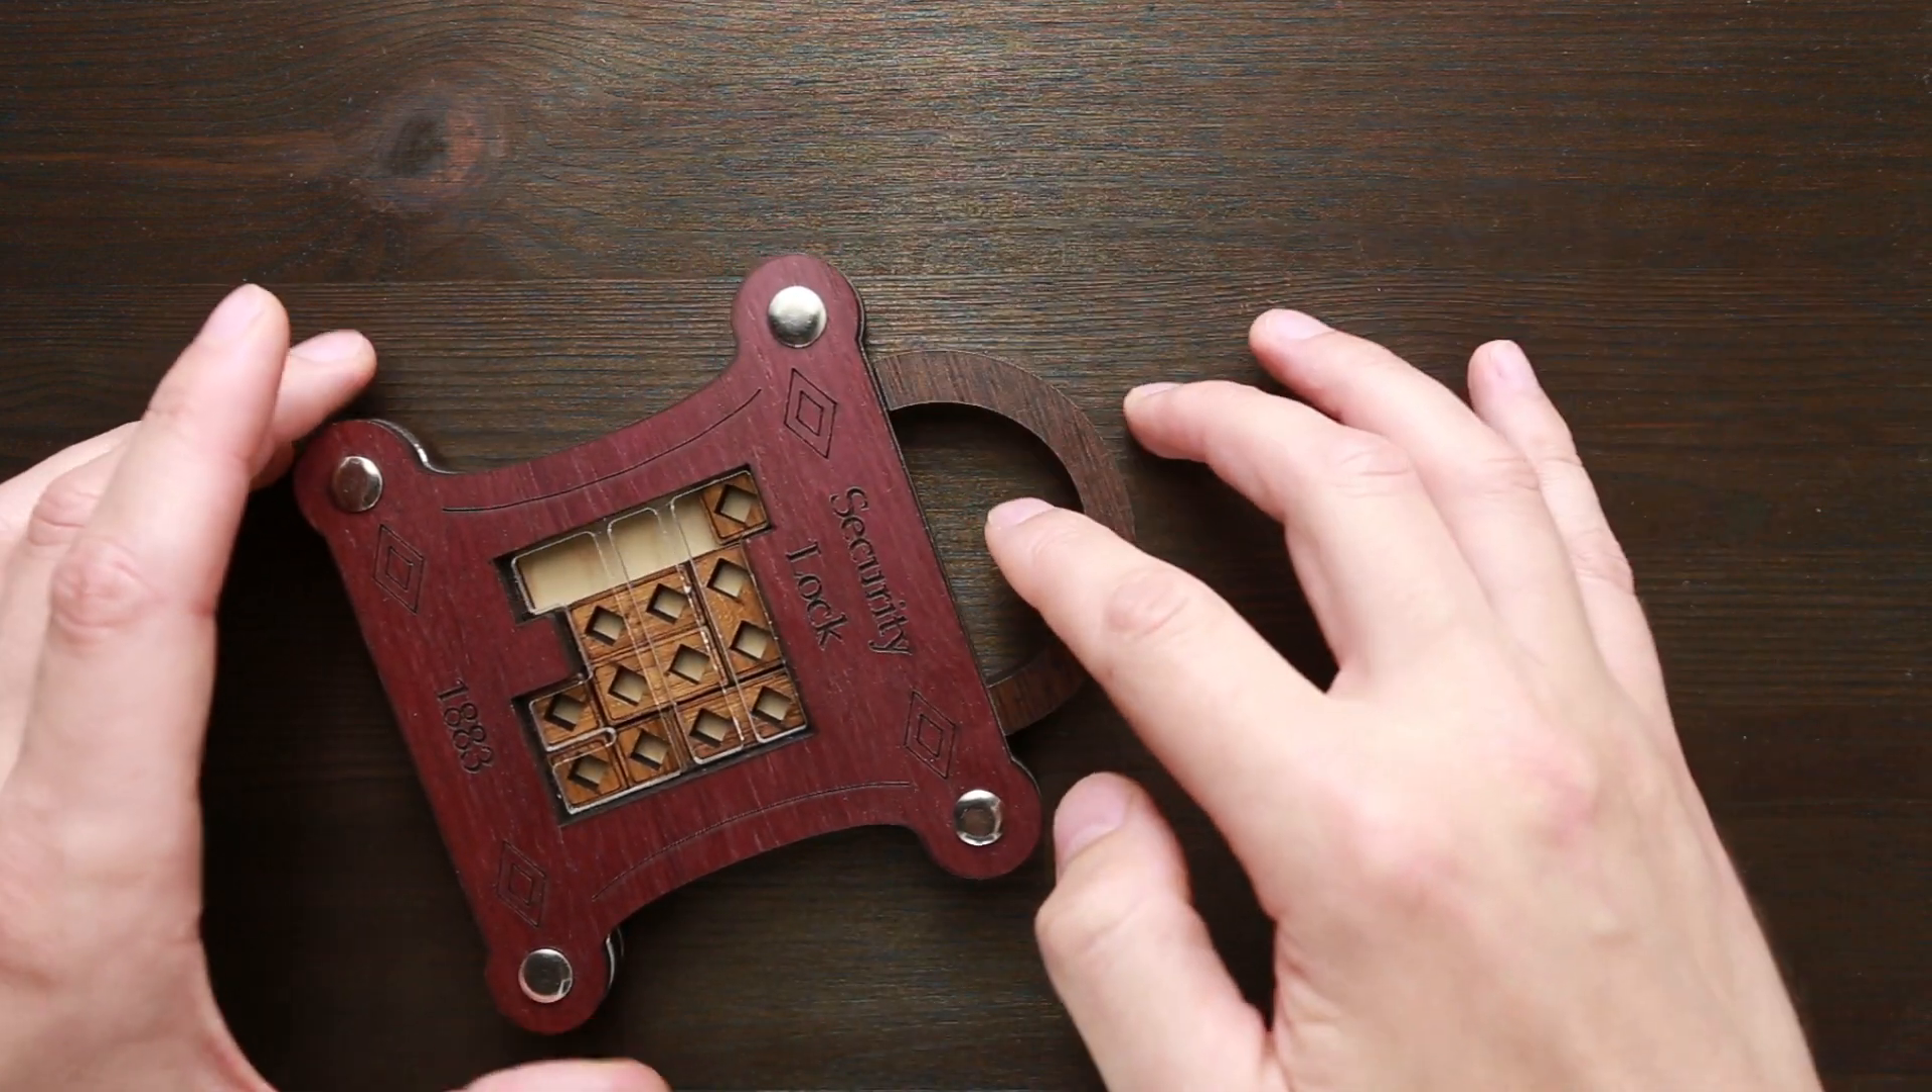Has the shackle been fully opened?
No.